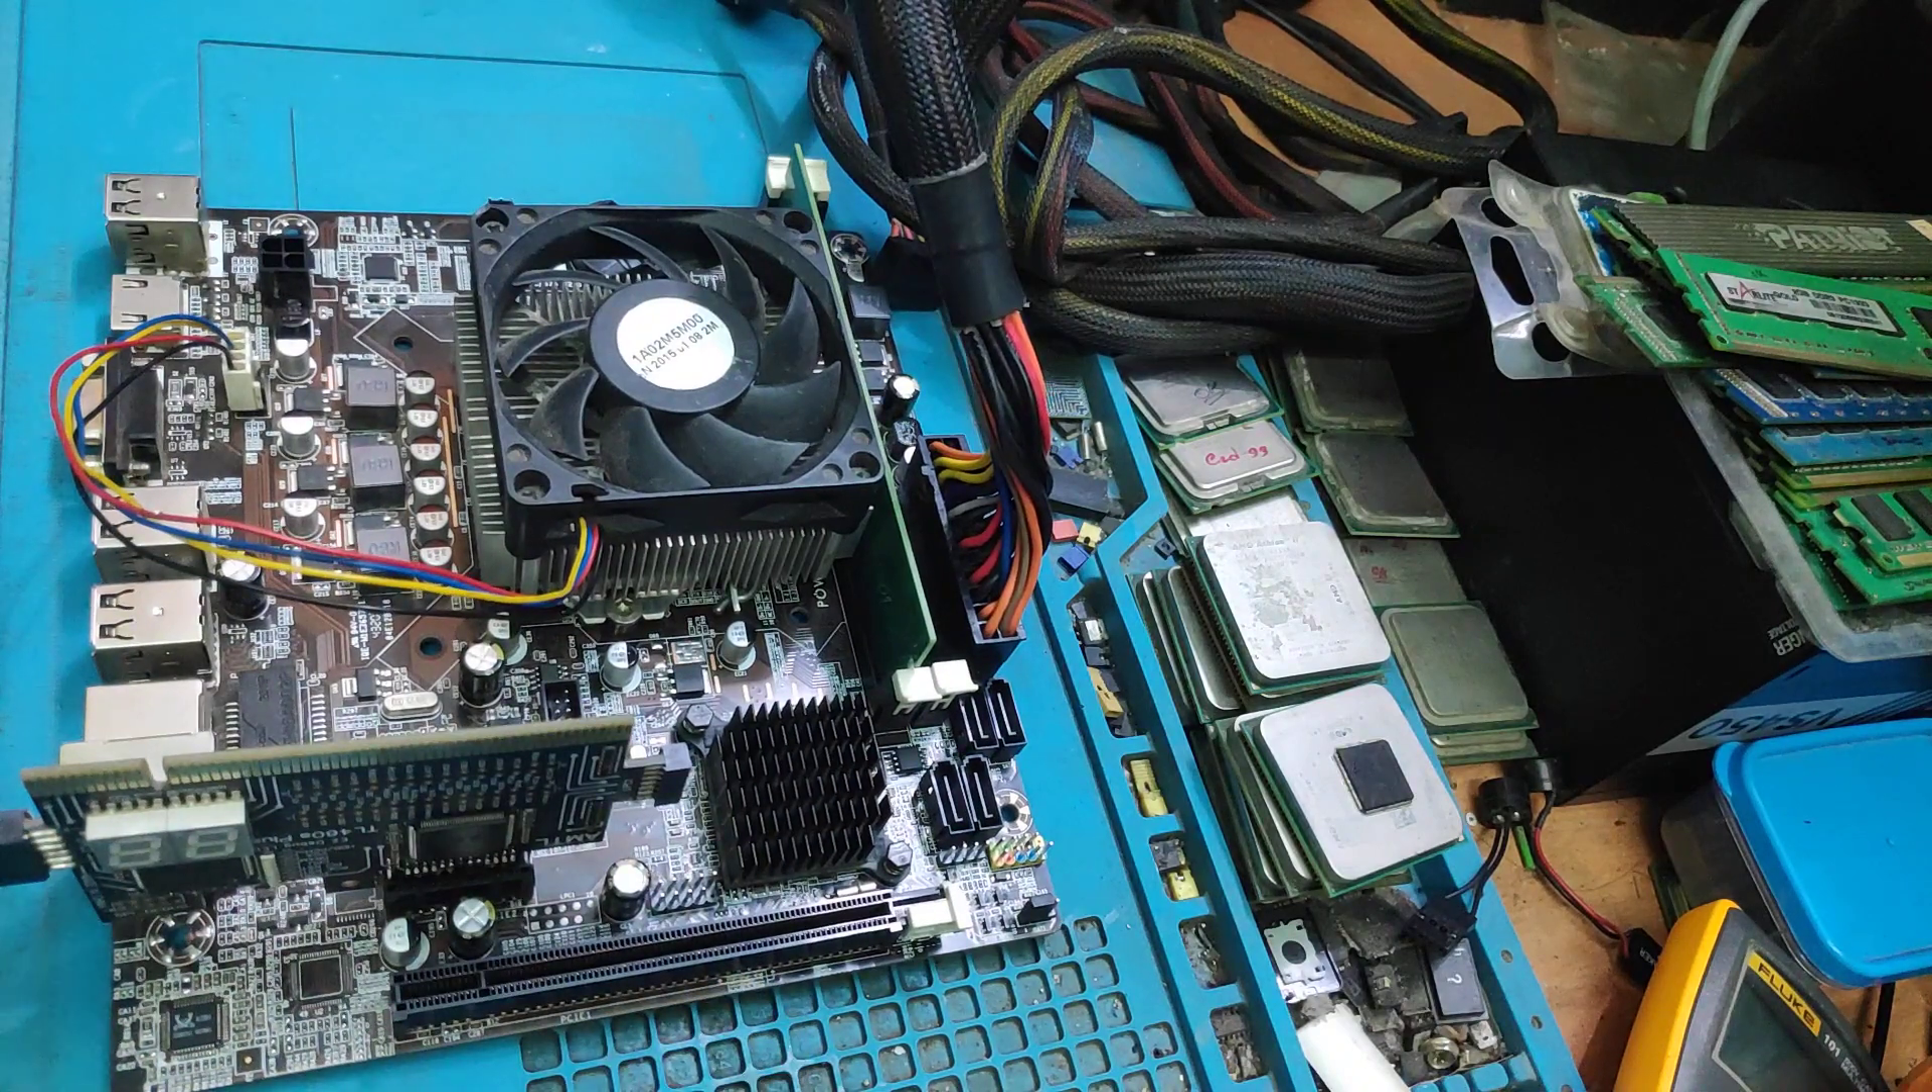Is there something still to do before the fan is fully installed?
No.